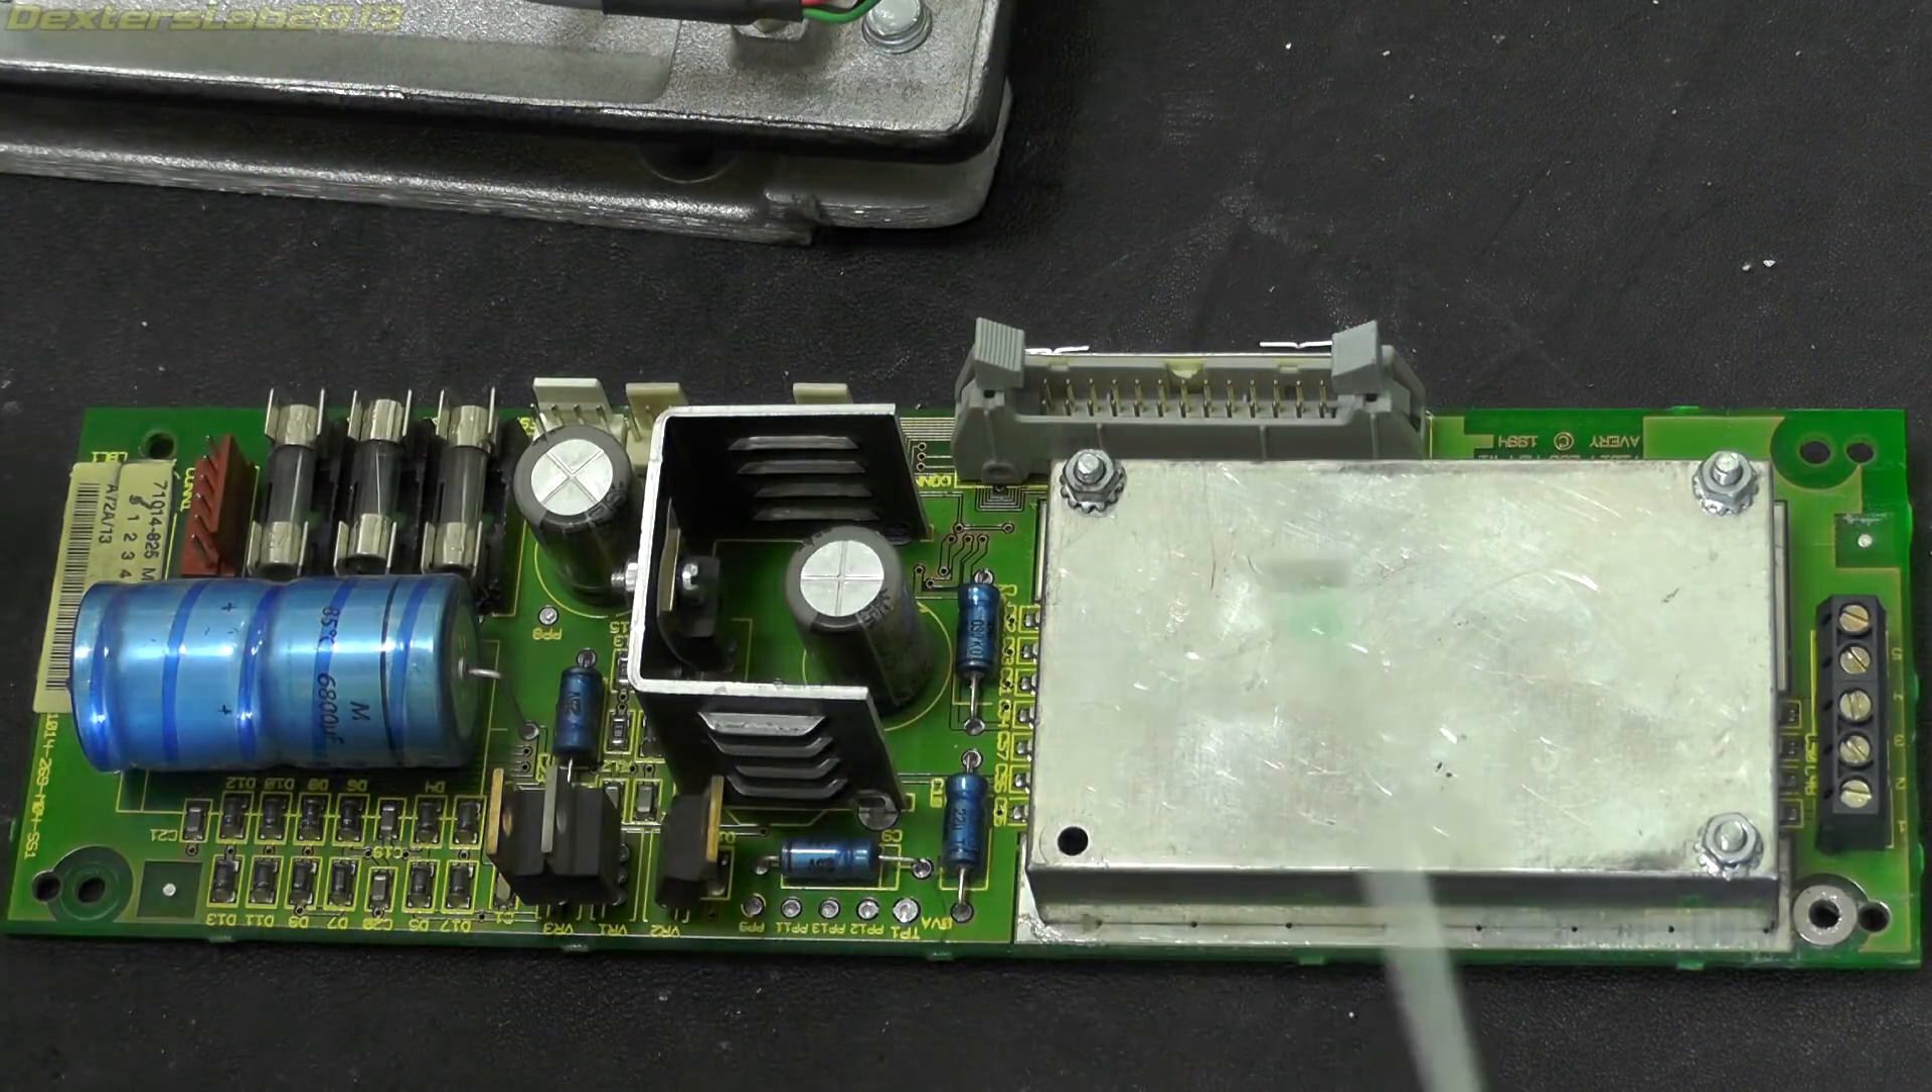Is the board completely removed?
Yes.